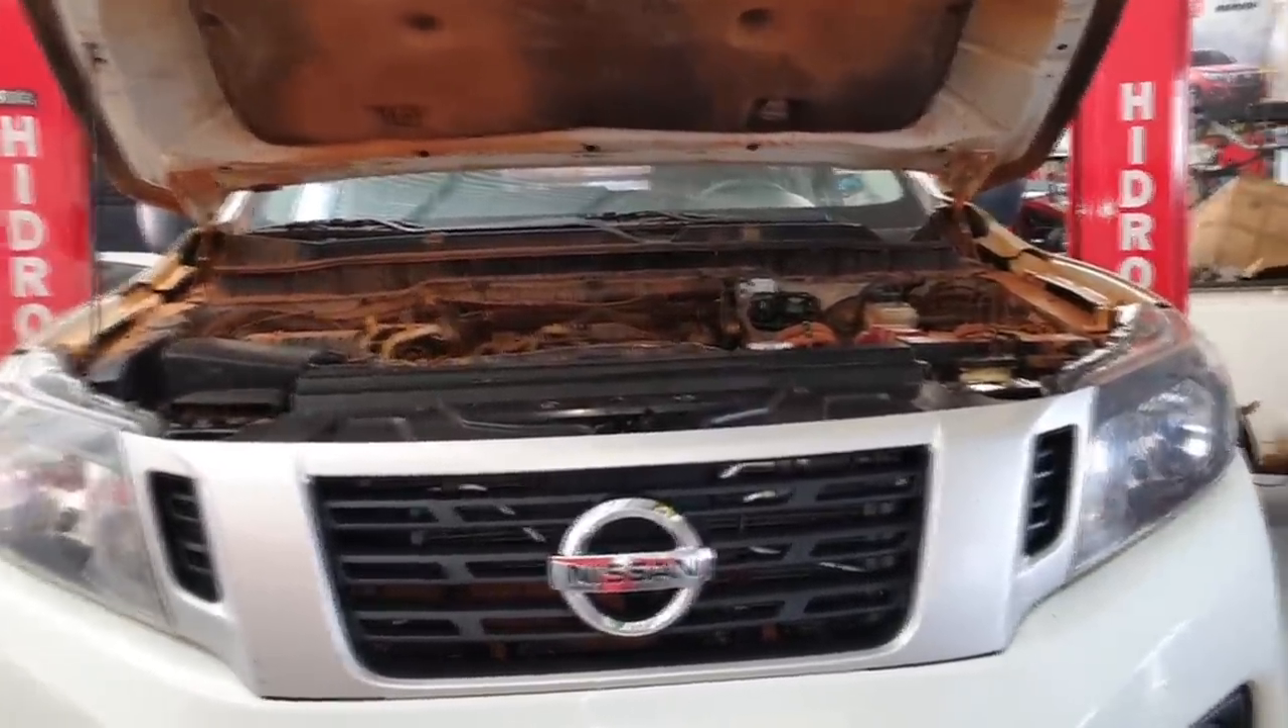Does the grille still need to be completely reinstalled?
No.